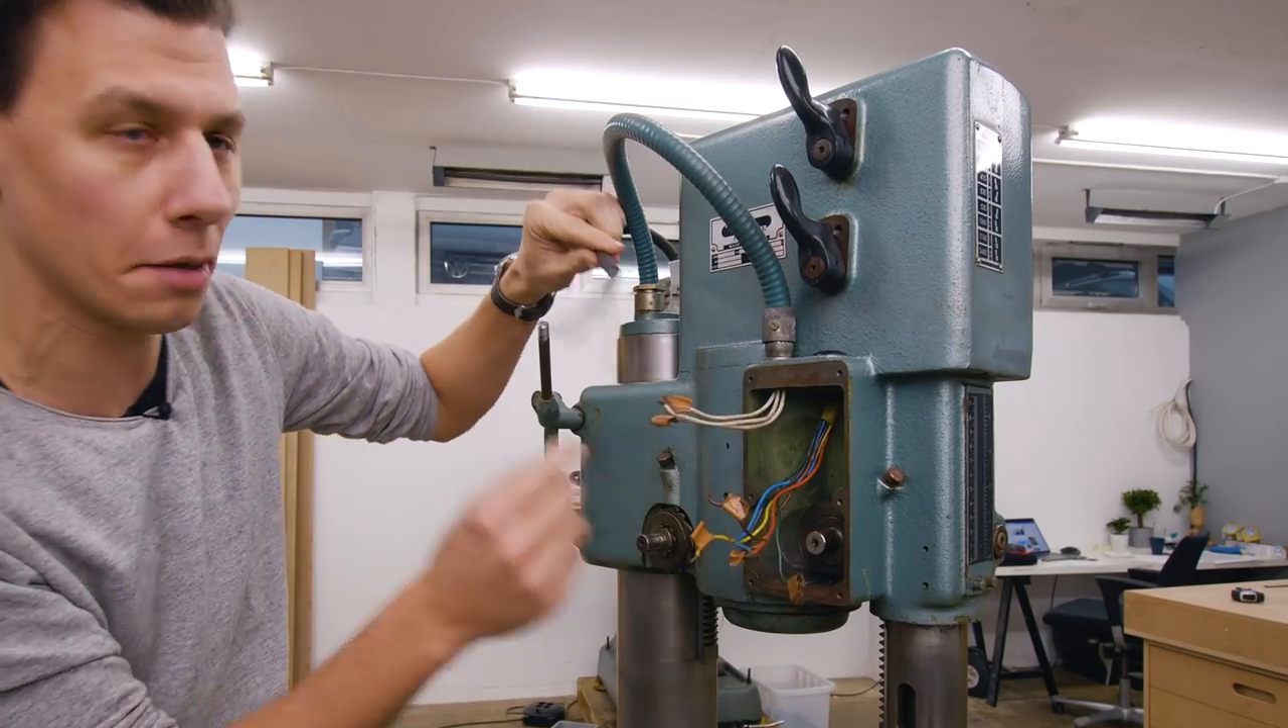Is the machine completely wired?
No.